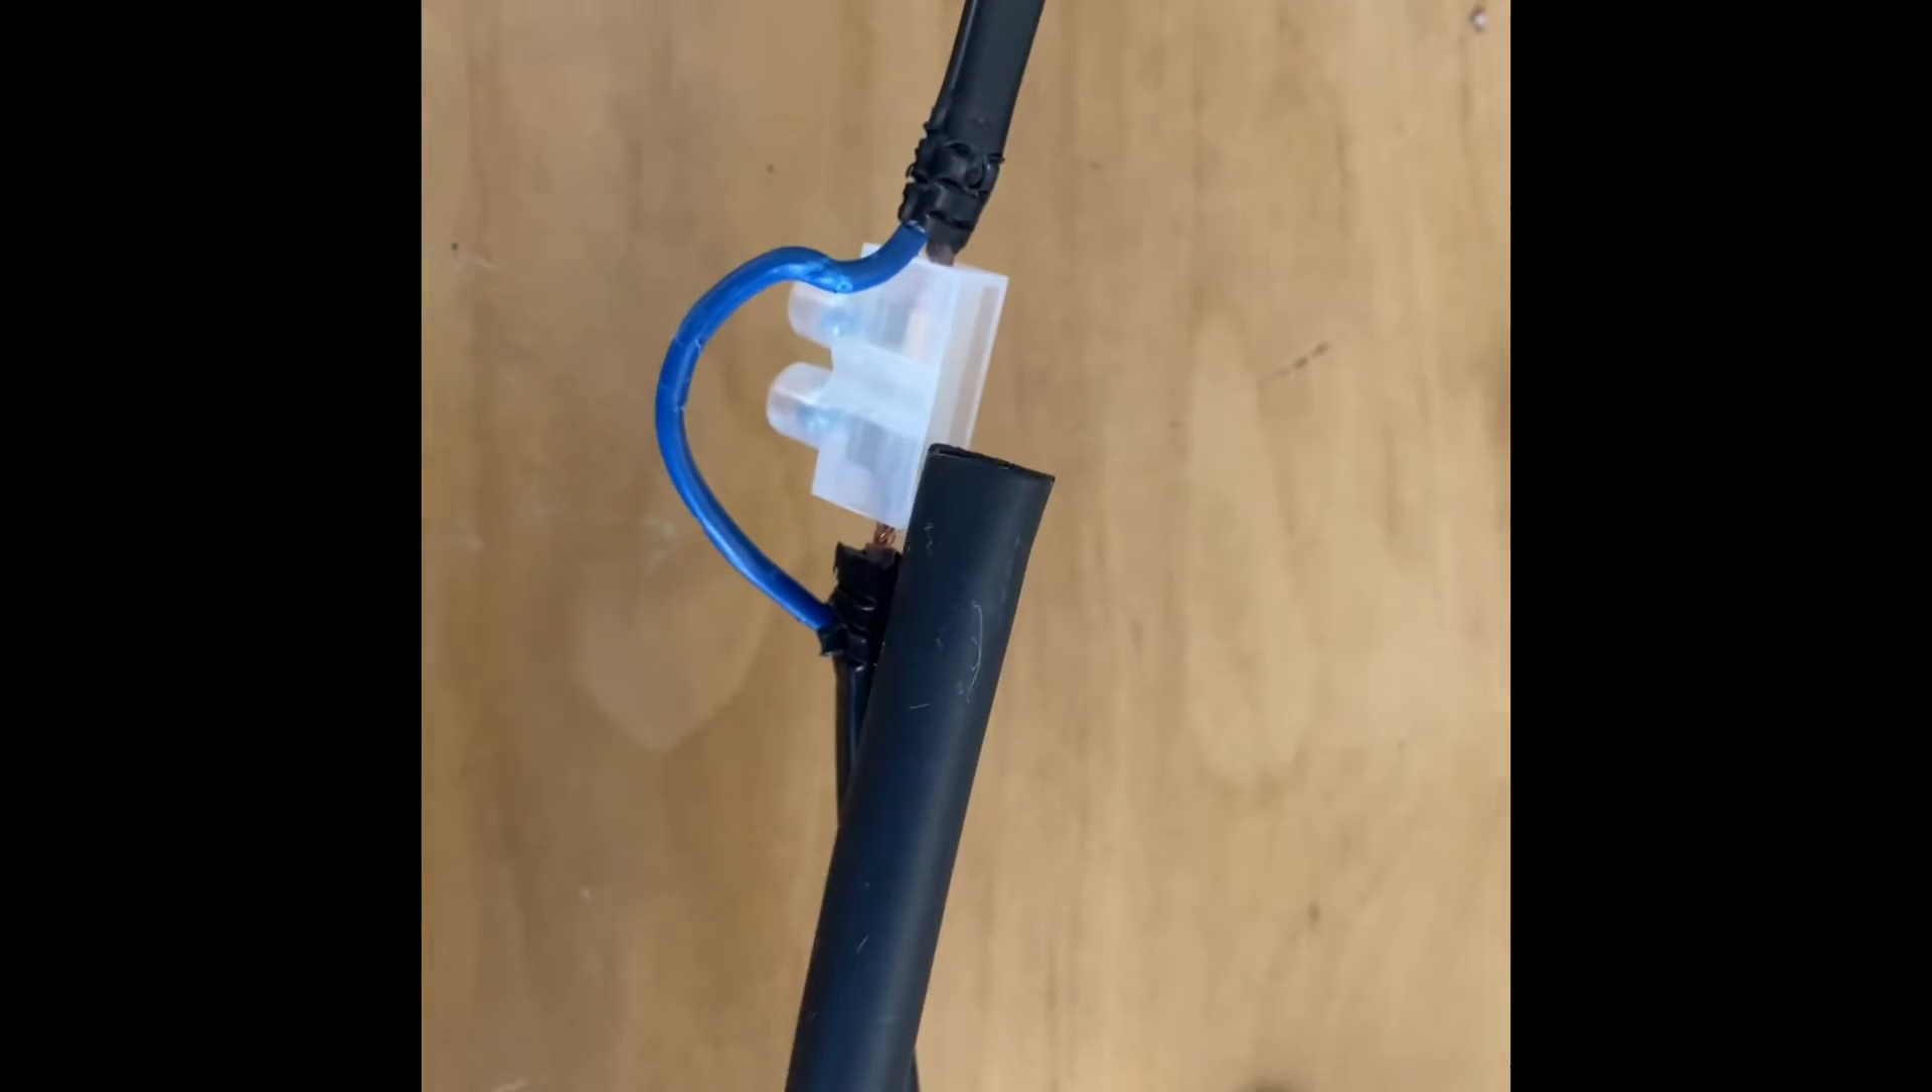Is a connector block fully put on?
Yes.